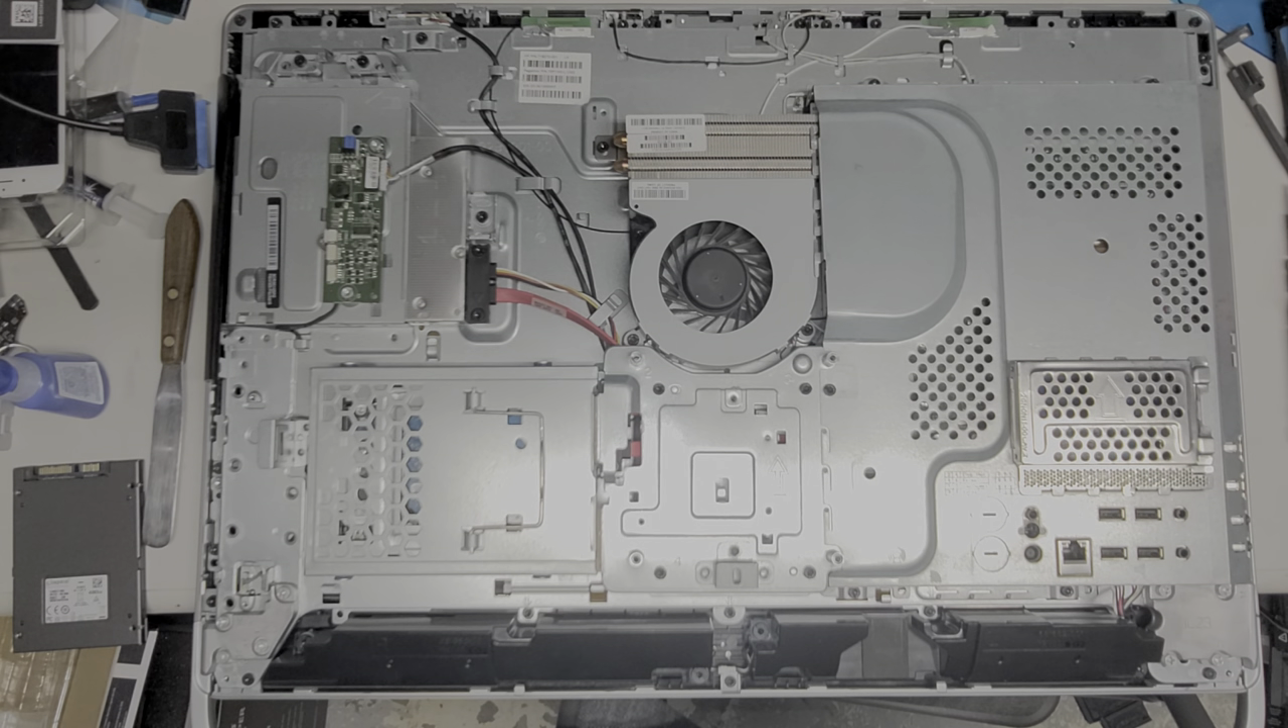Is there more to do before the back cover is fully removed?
No.